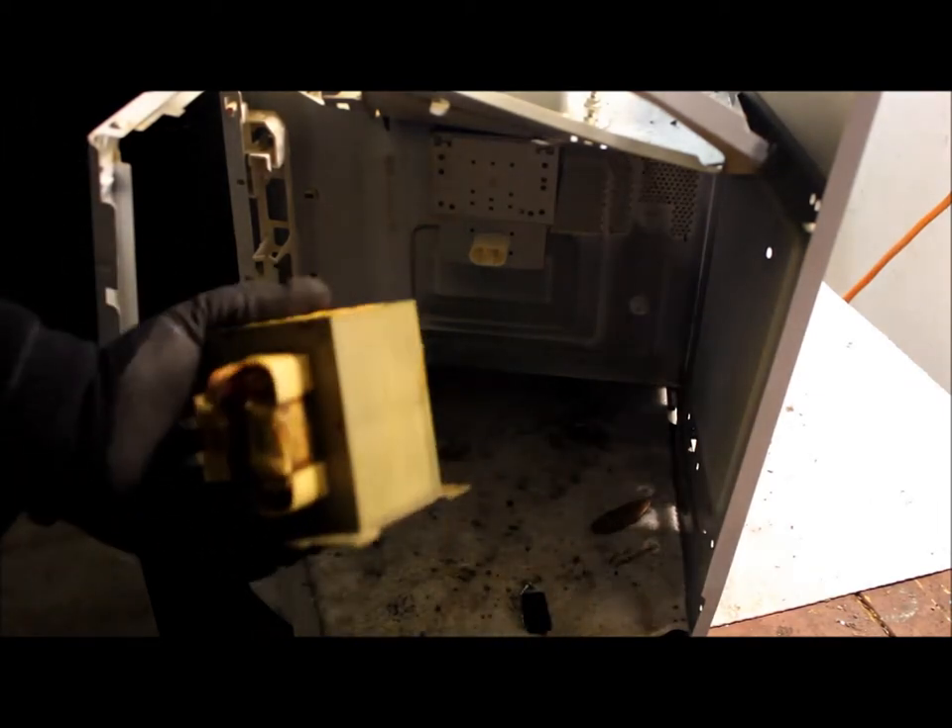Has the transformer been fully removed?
Yes.